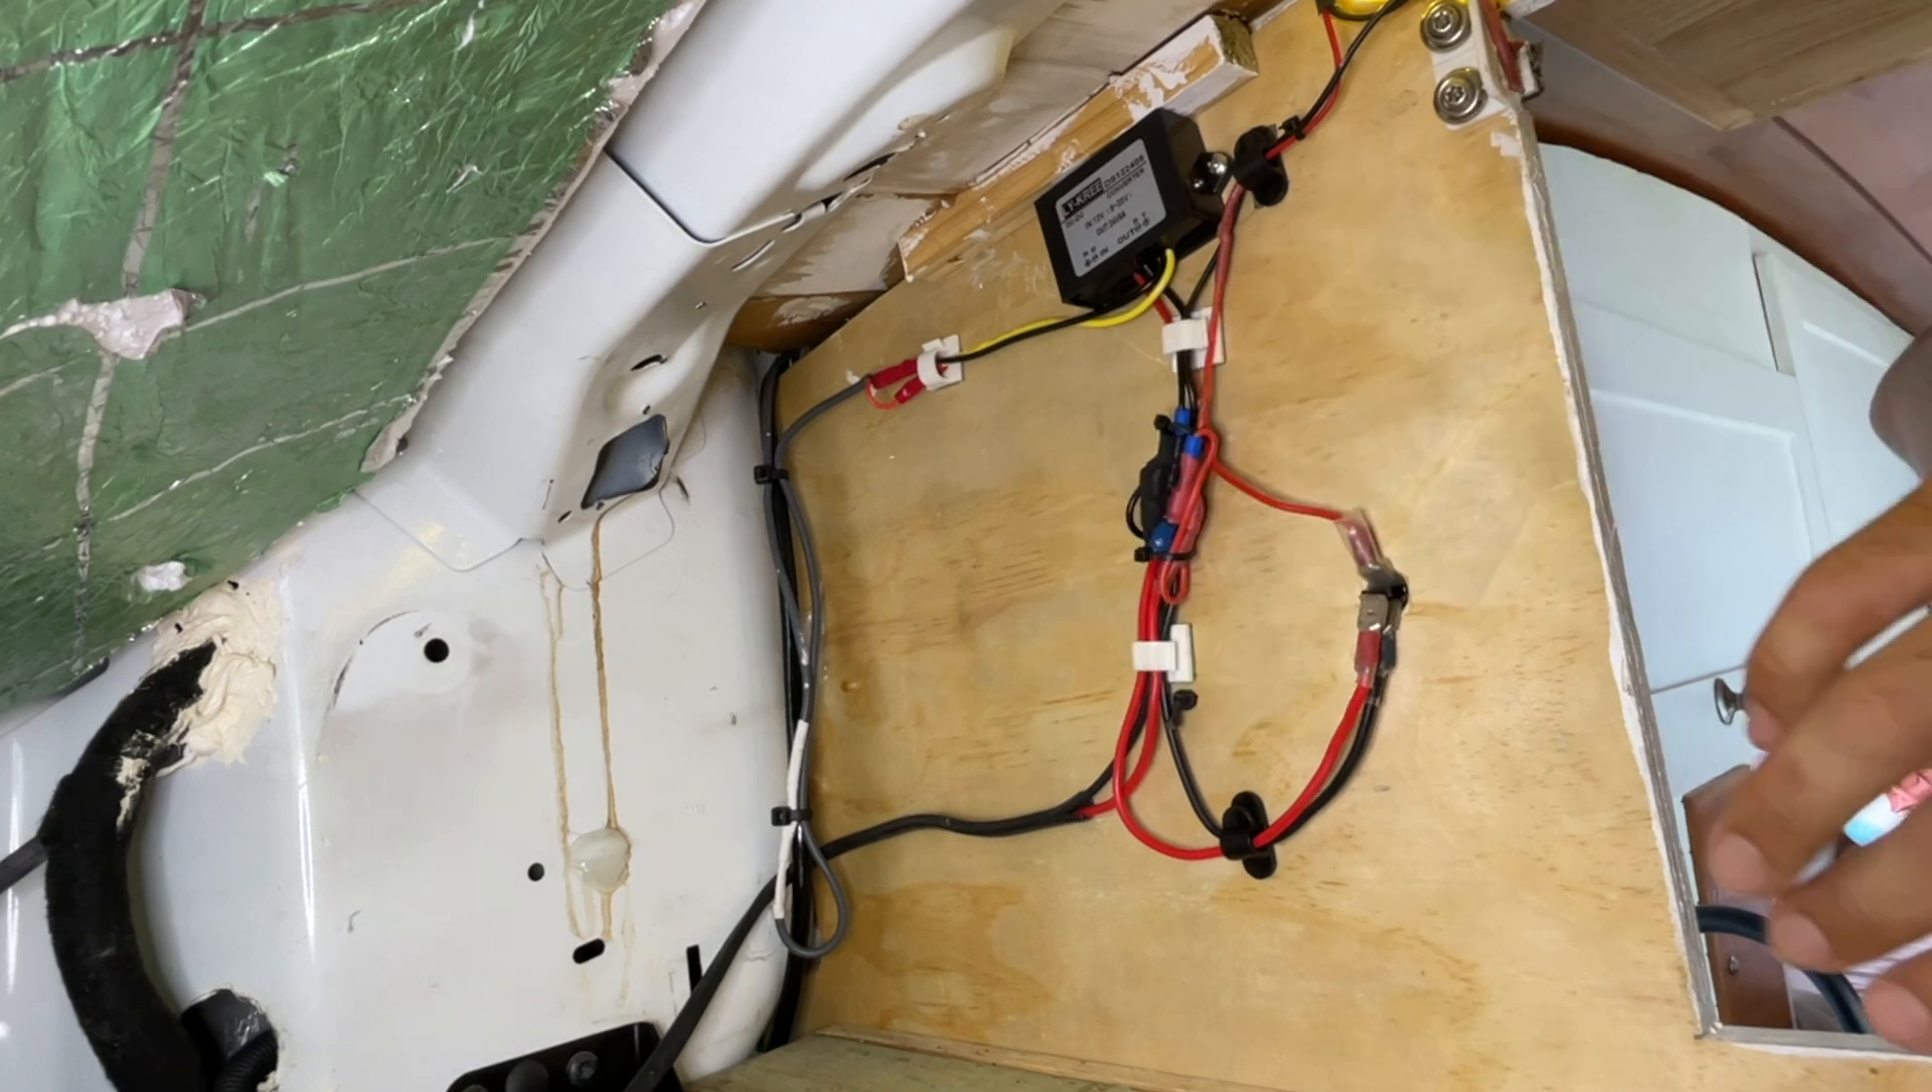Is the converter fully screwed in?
Yes.